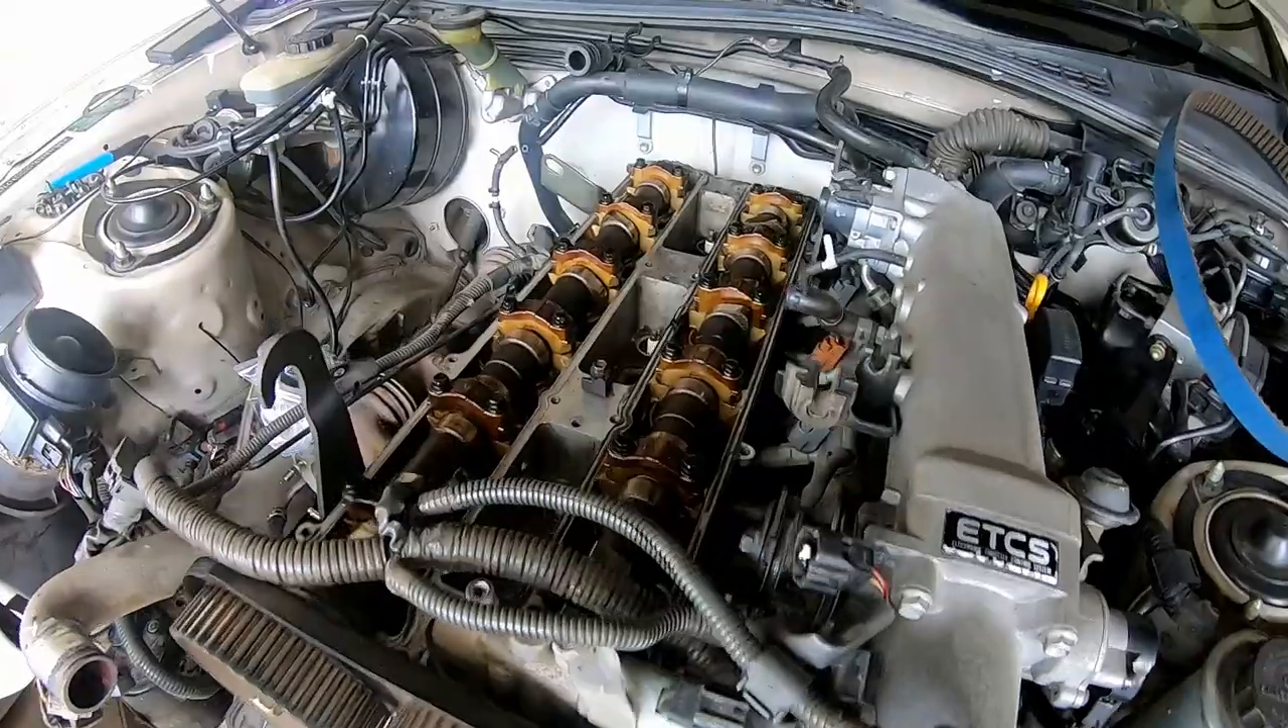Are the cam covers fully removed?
Yes.